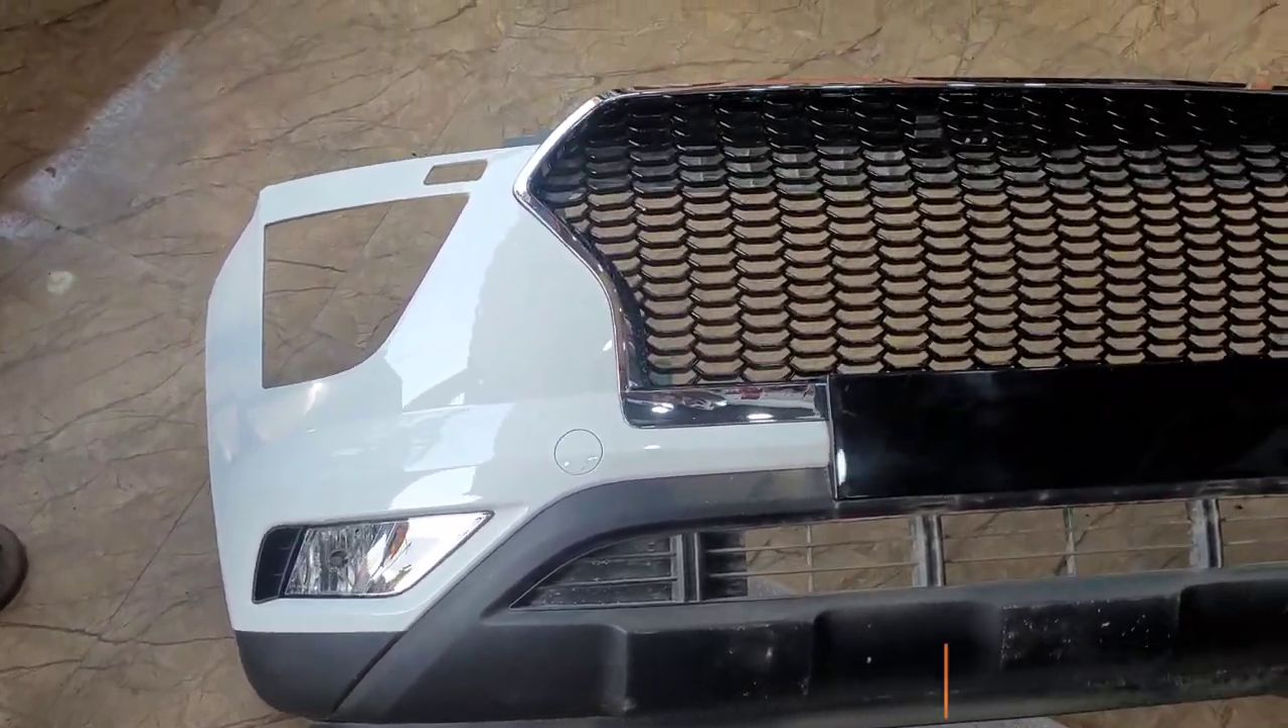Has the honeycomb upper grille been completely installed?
Yes.